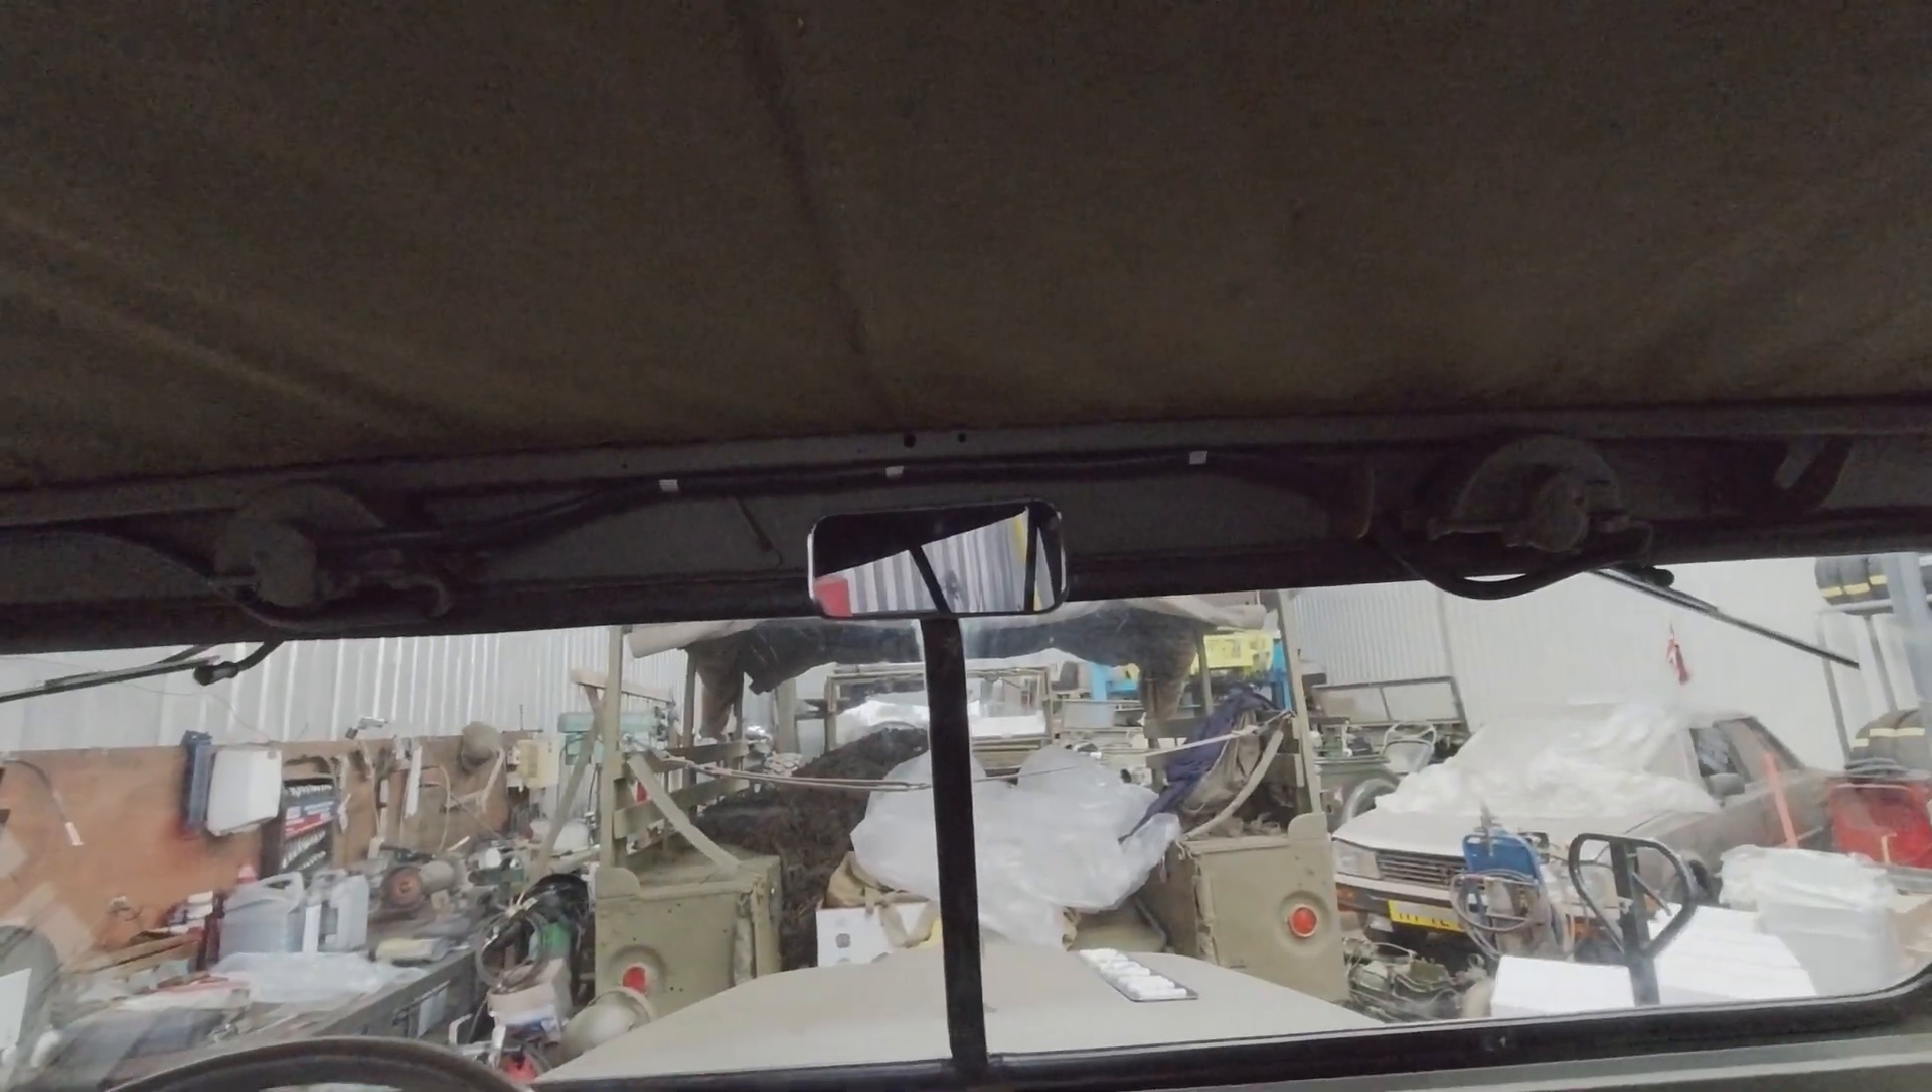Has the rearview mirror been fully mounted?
Yes.